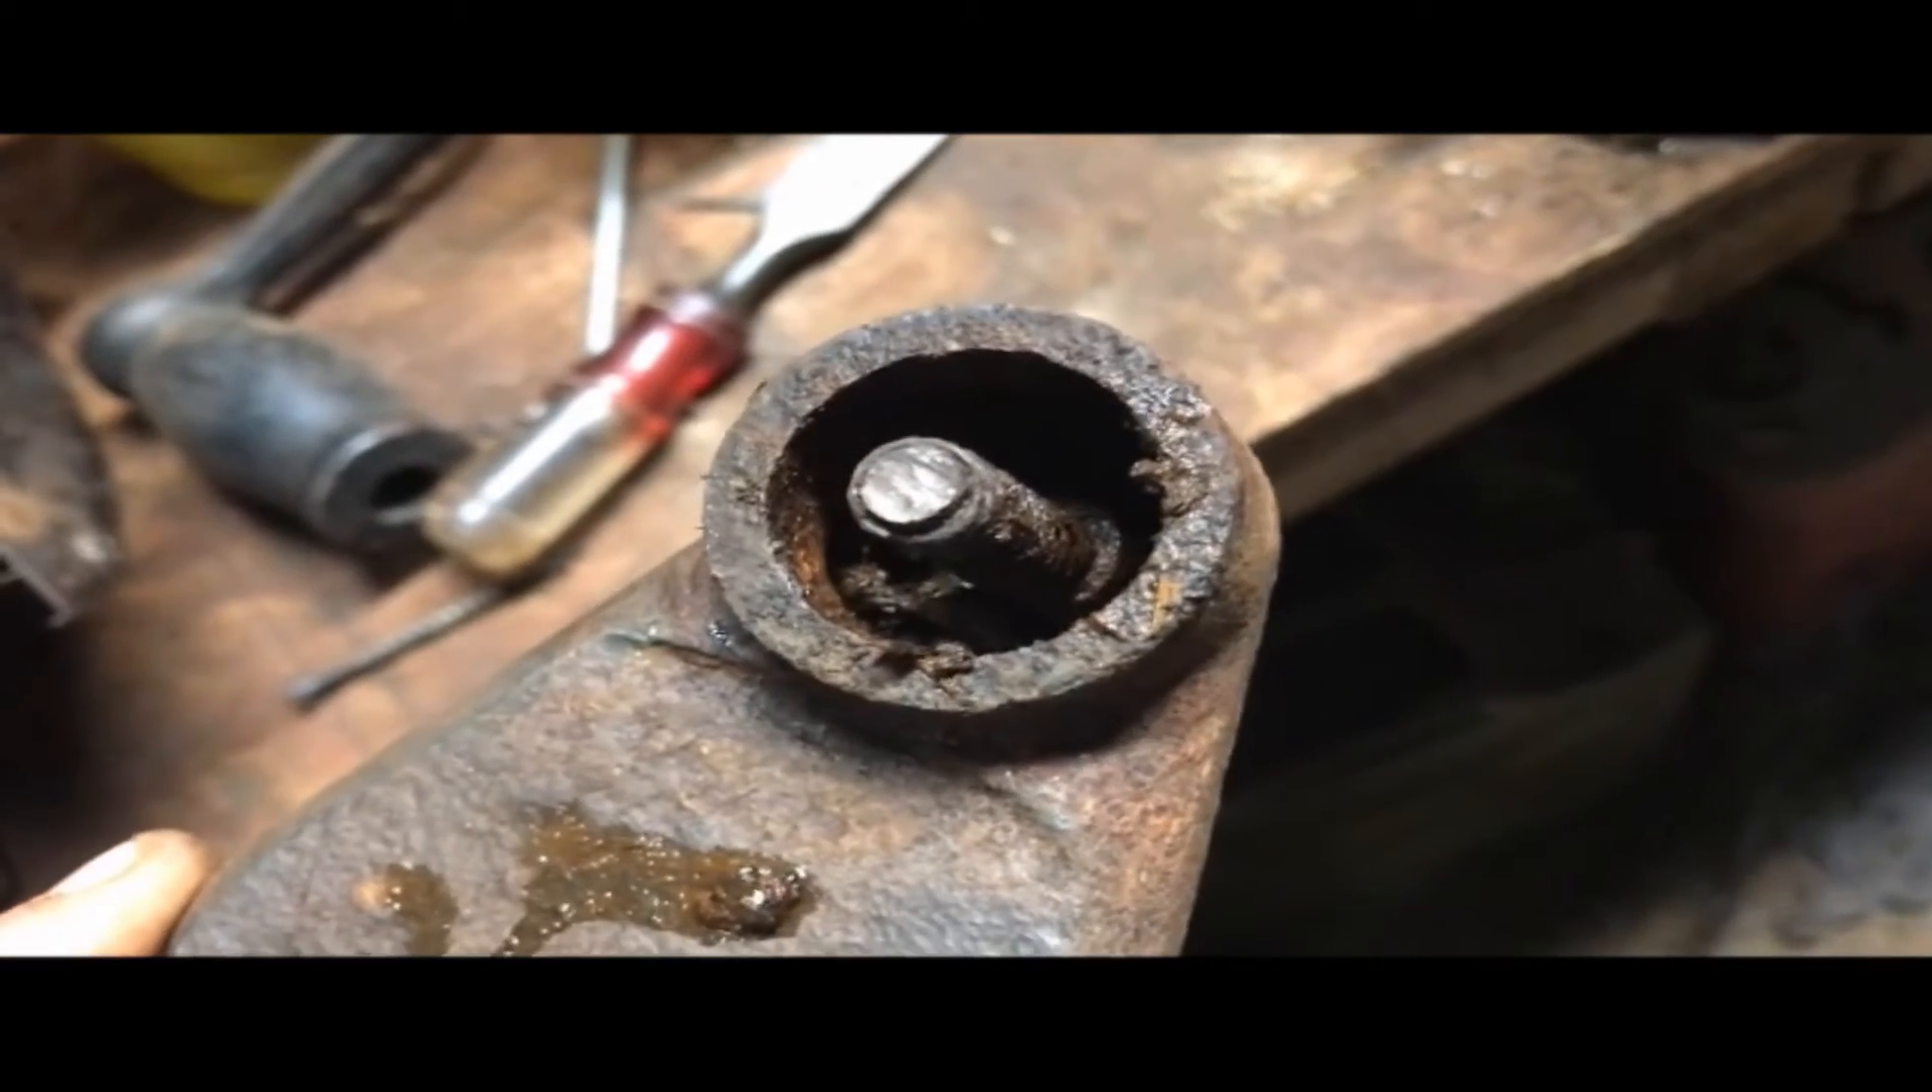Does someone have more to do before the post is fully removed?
Yes.